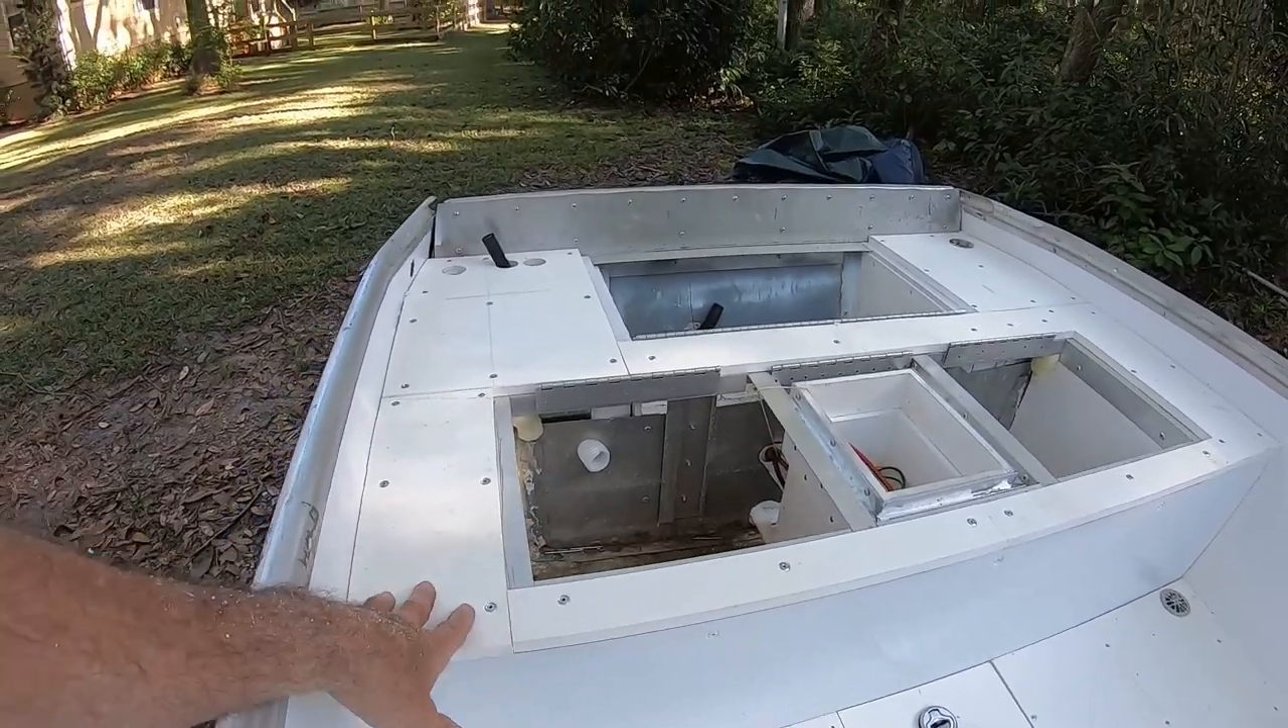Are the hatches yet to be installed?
Yes.